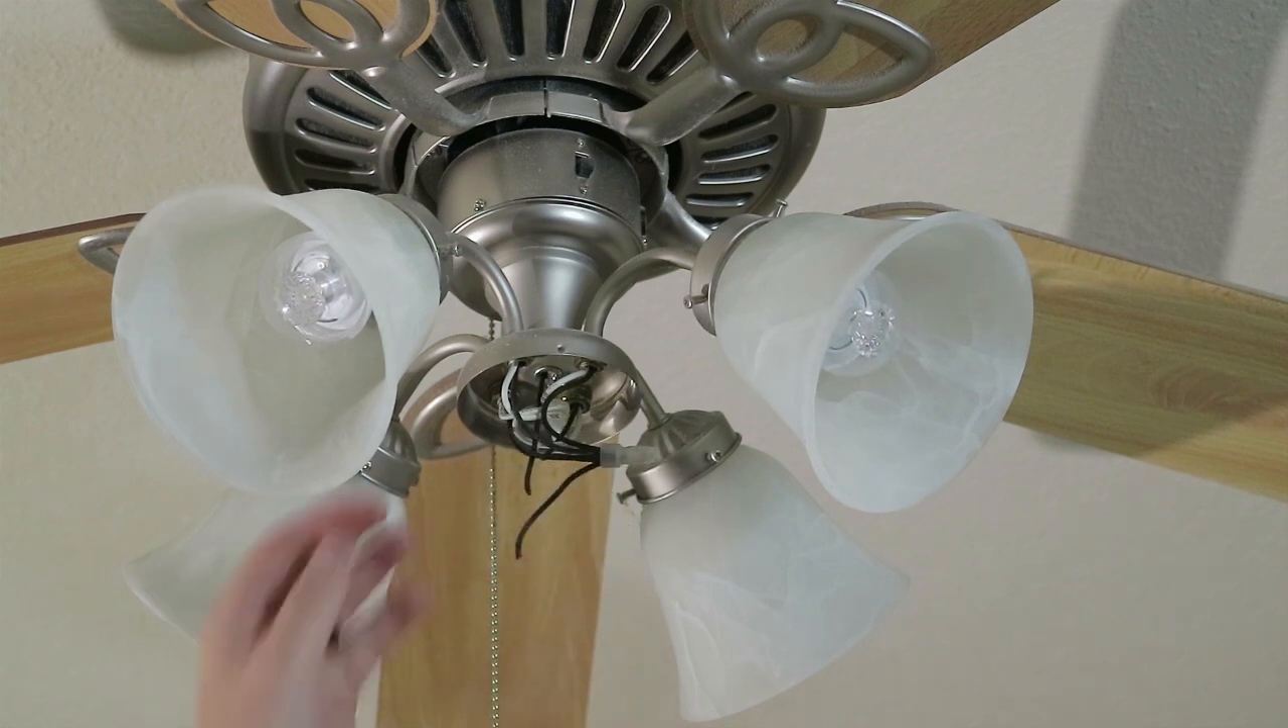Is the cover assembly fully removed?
Yes.